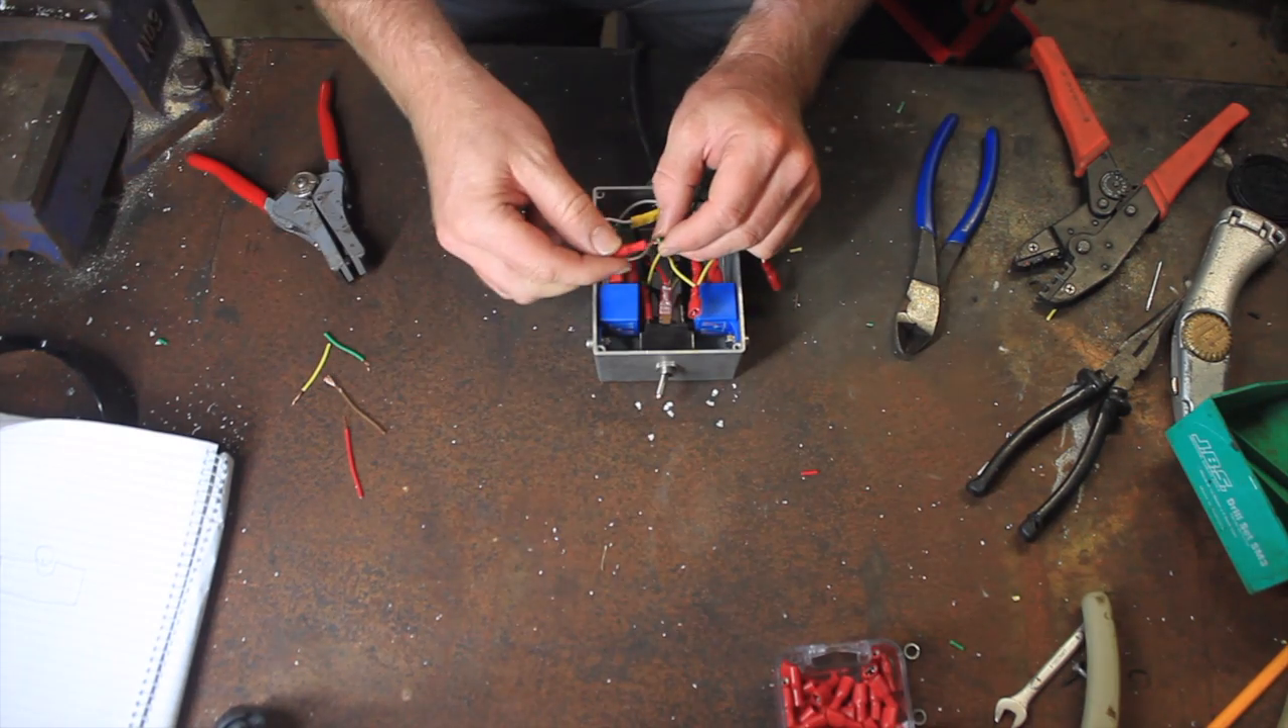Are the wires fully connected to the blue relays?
No.